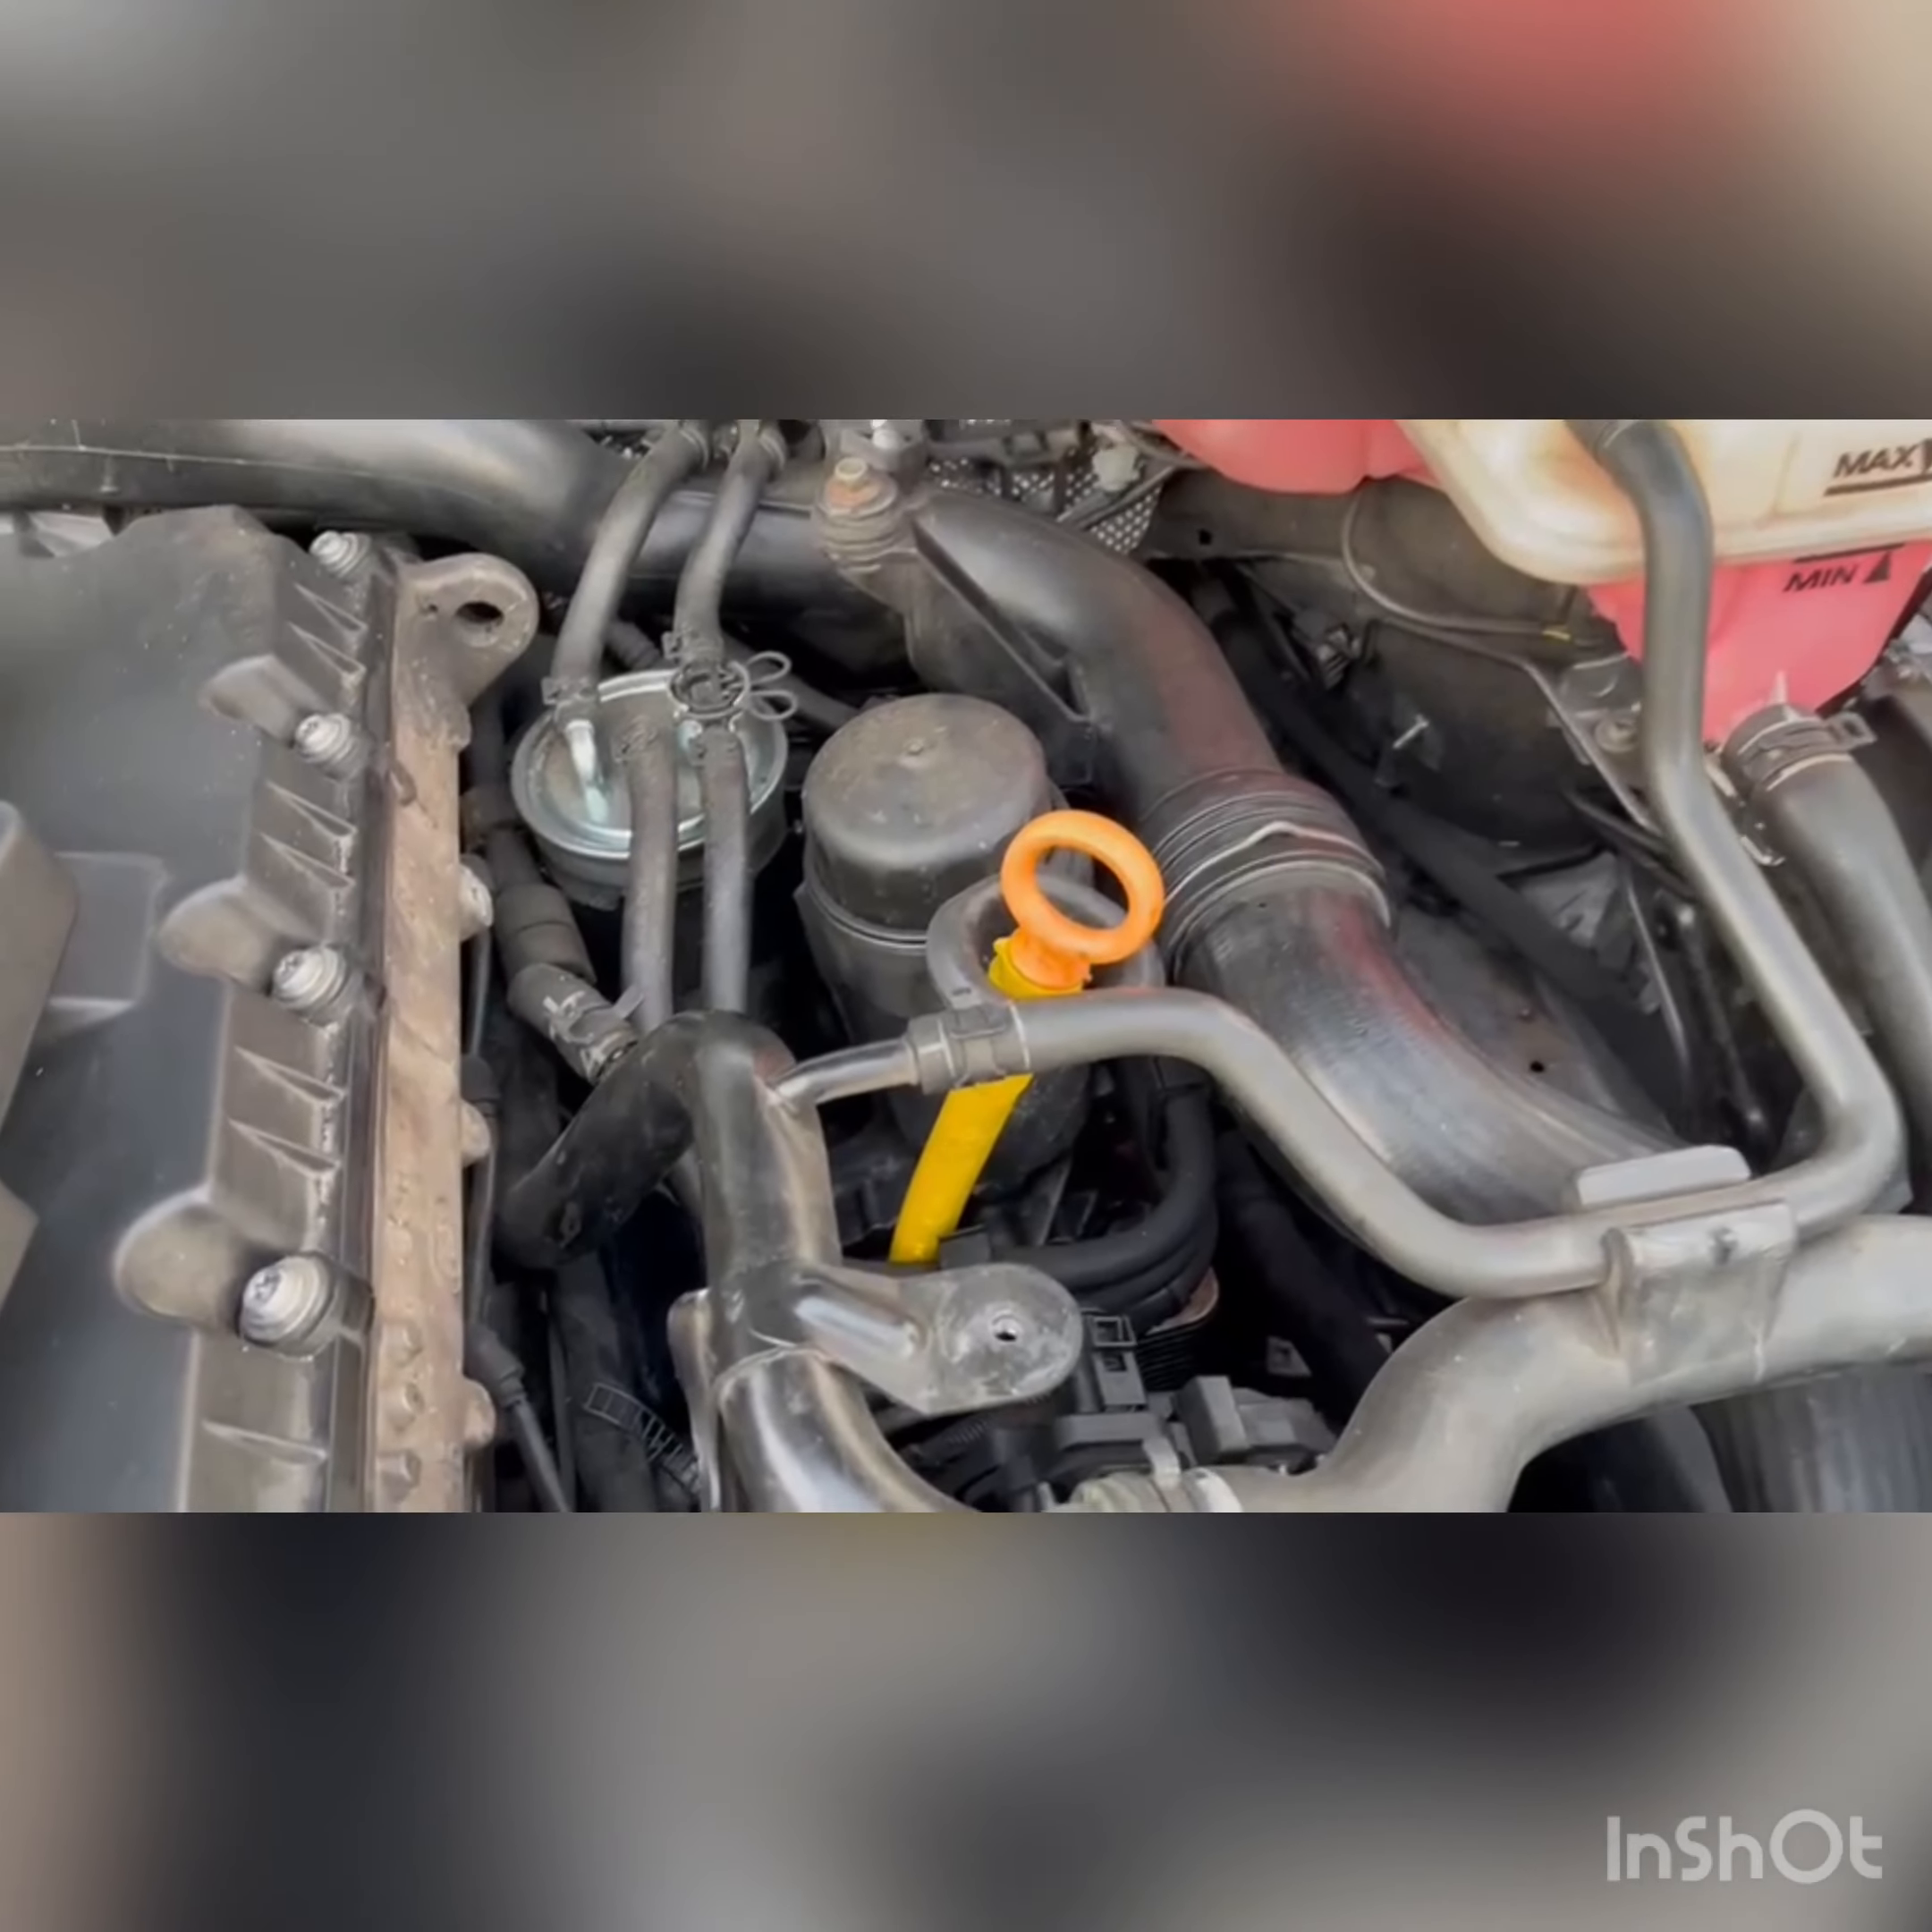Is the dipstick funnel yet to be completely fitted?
No.